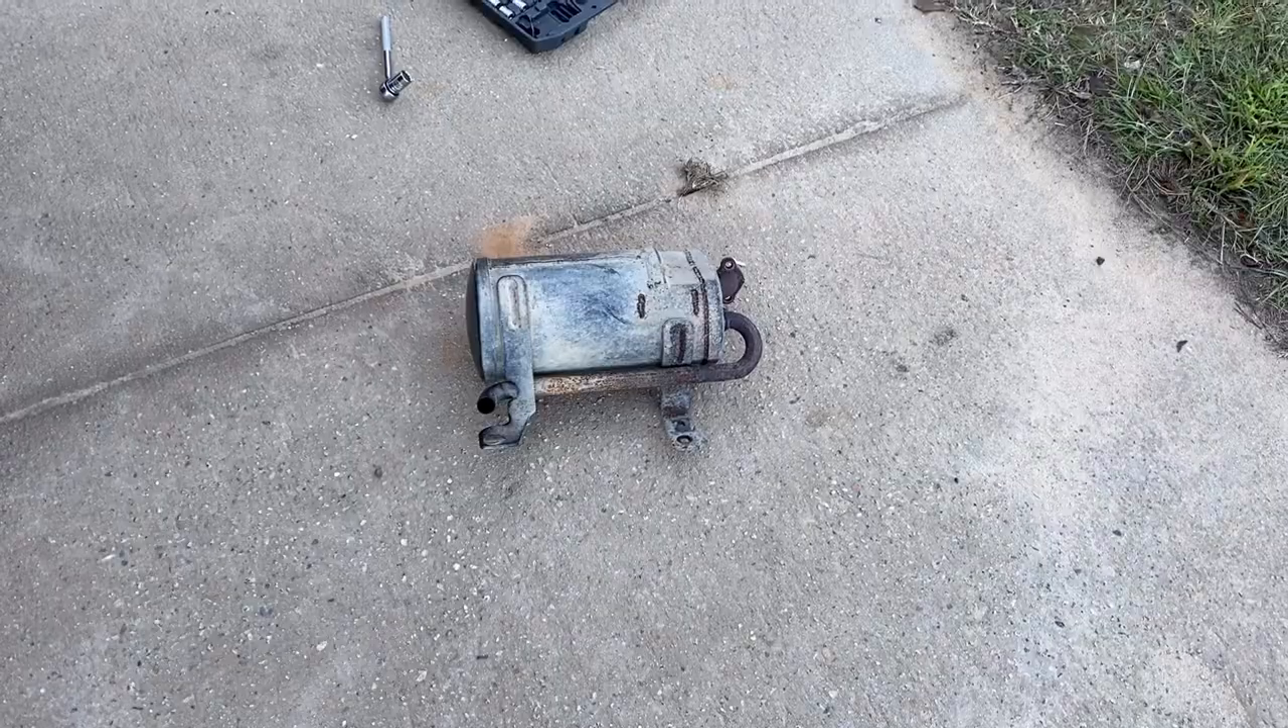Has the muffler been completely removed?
Yes.